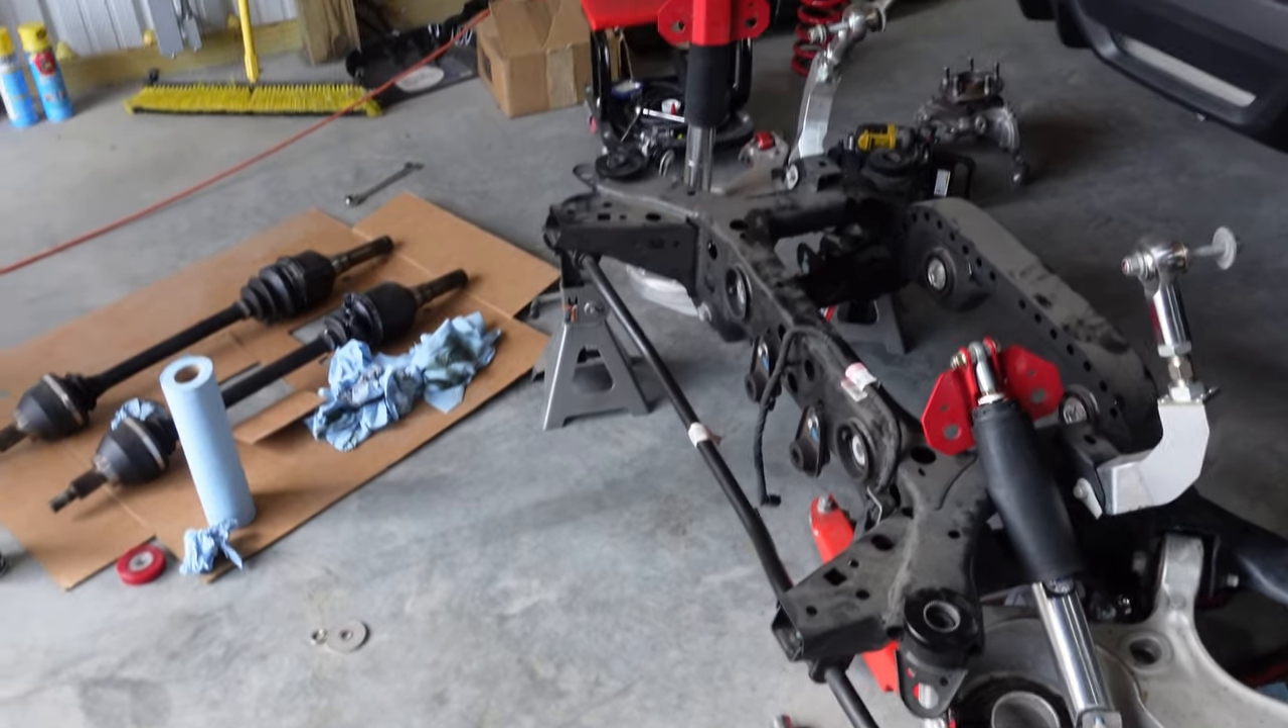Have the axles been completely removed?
Yes.